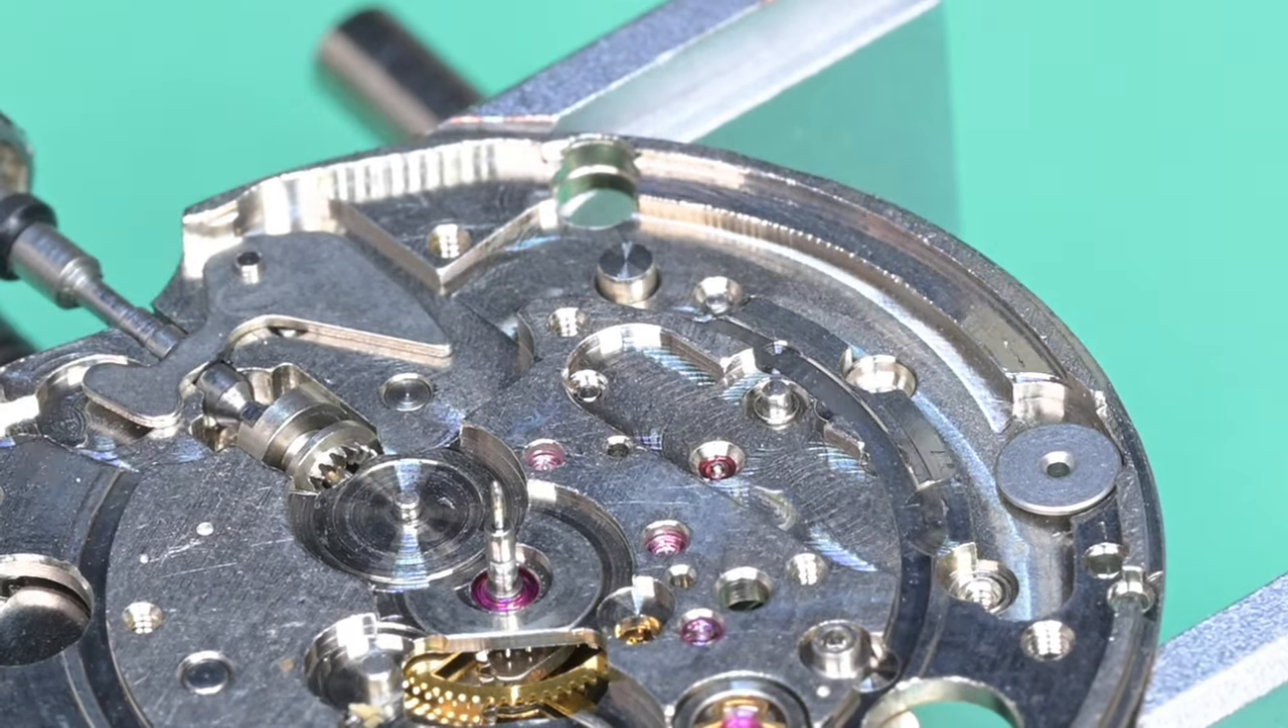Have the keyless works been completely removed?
No.